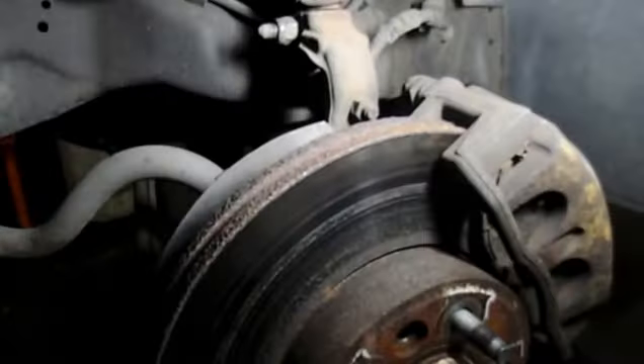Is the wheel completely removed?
Yes.